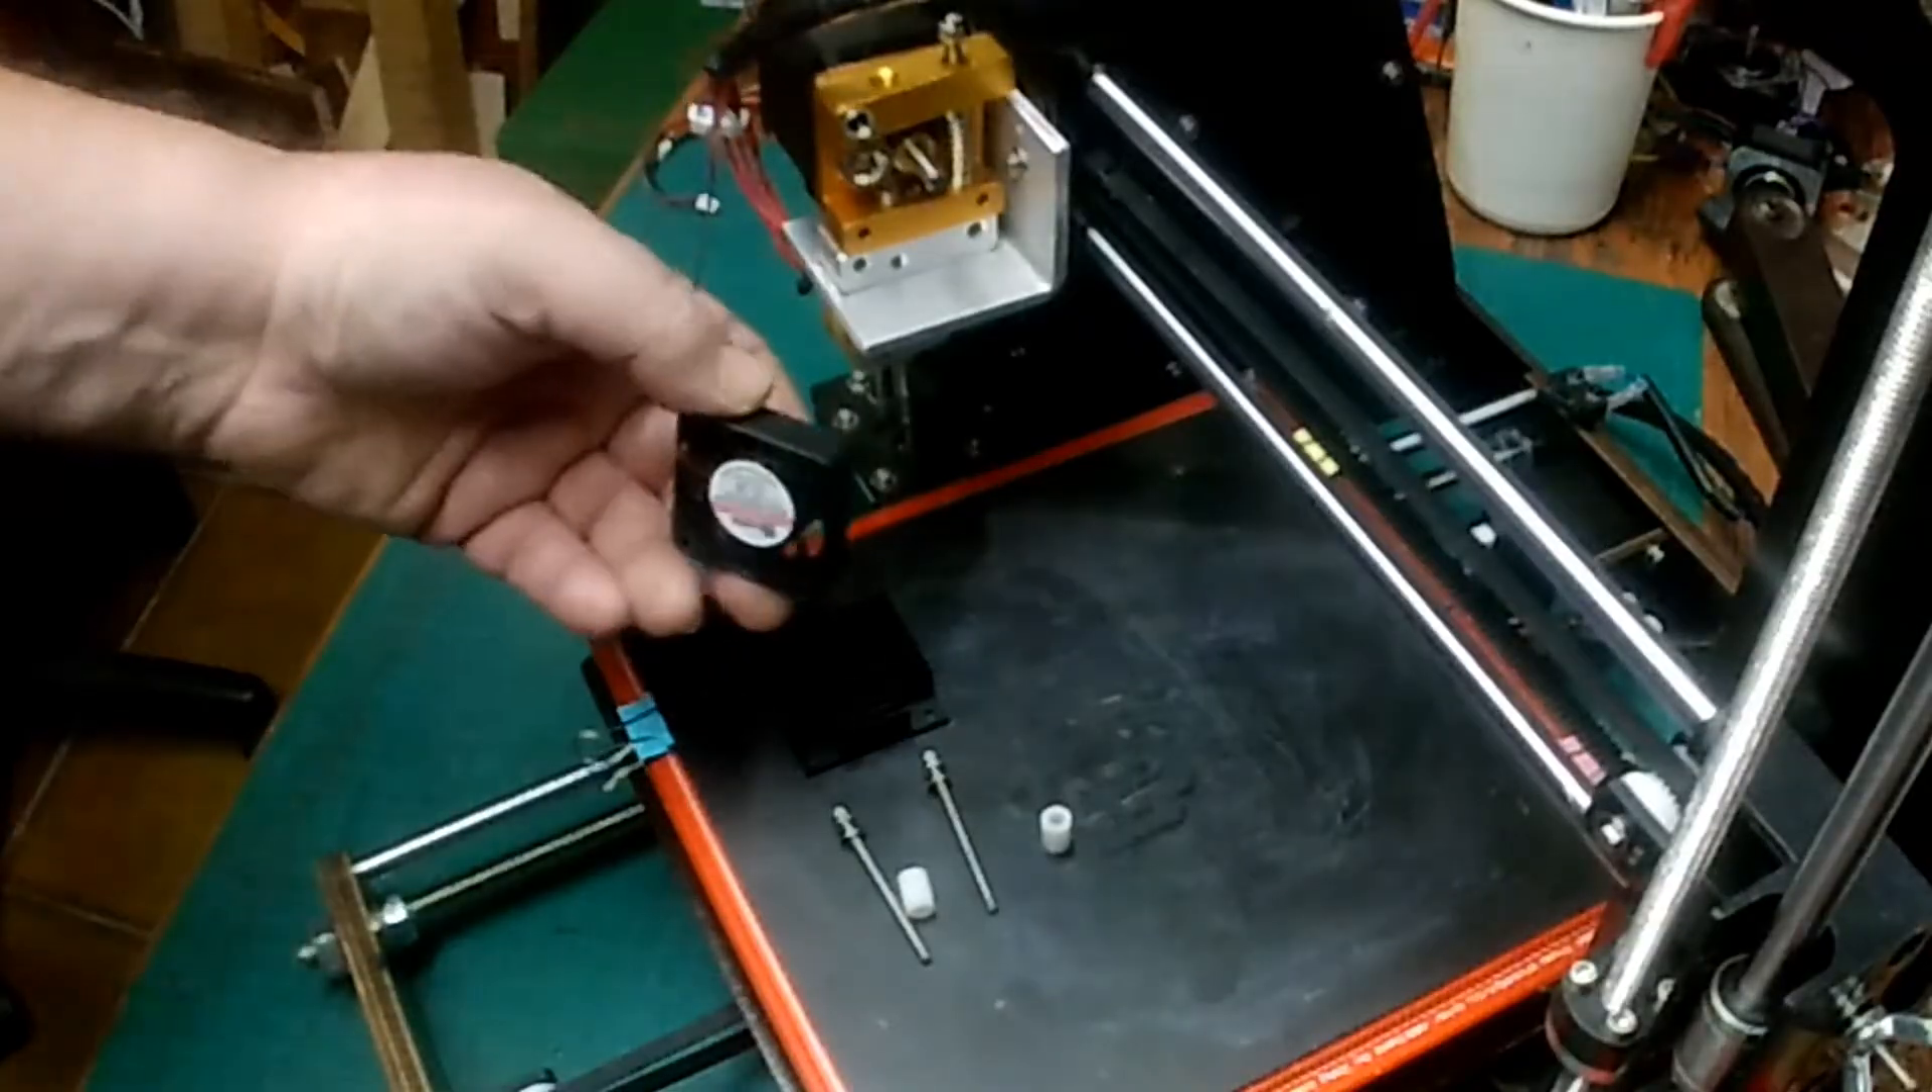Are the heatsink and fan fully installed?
No.